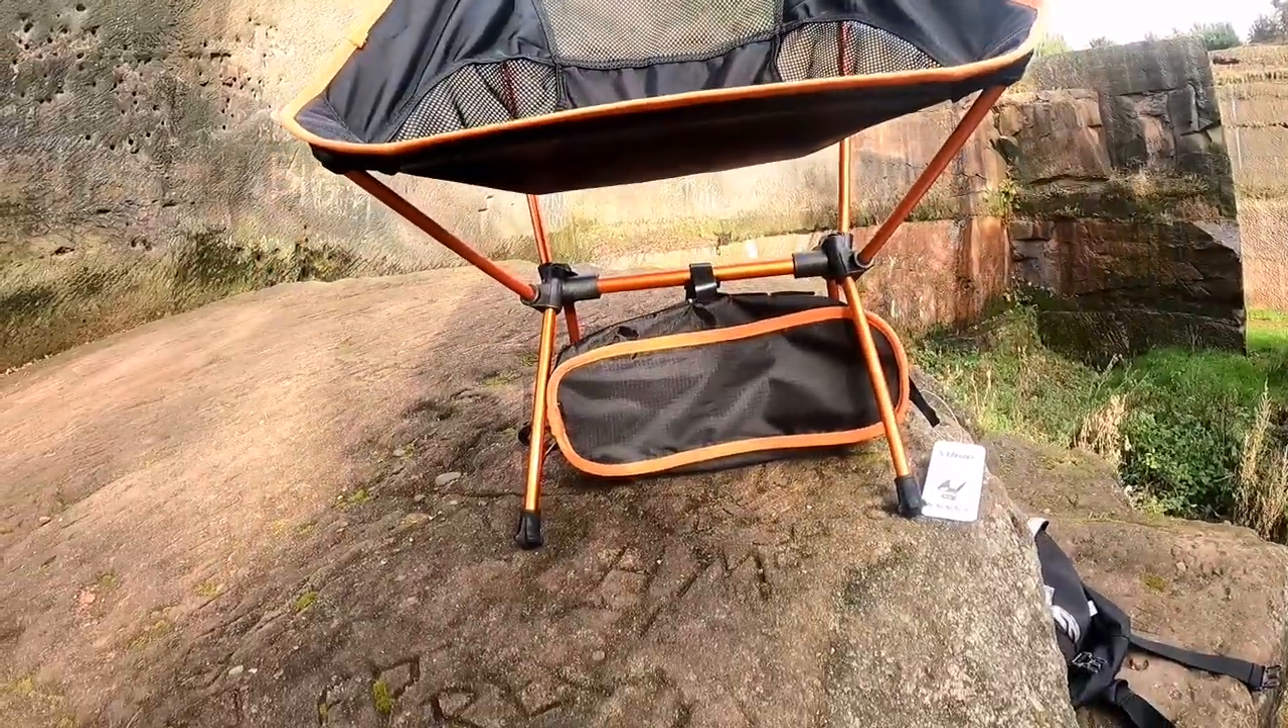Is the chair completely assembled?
Yes.